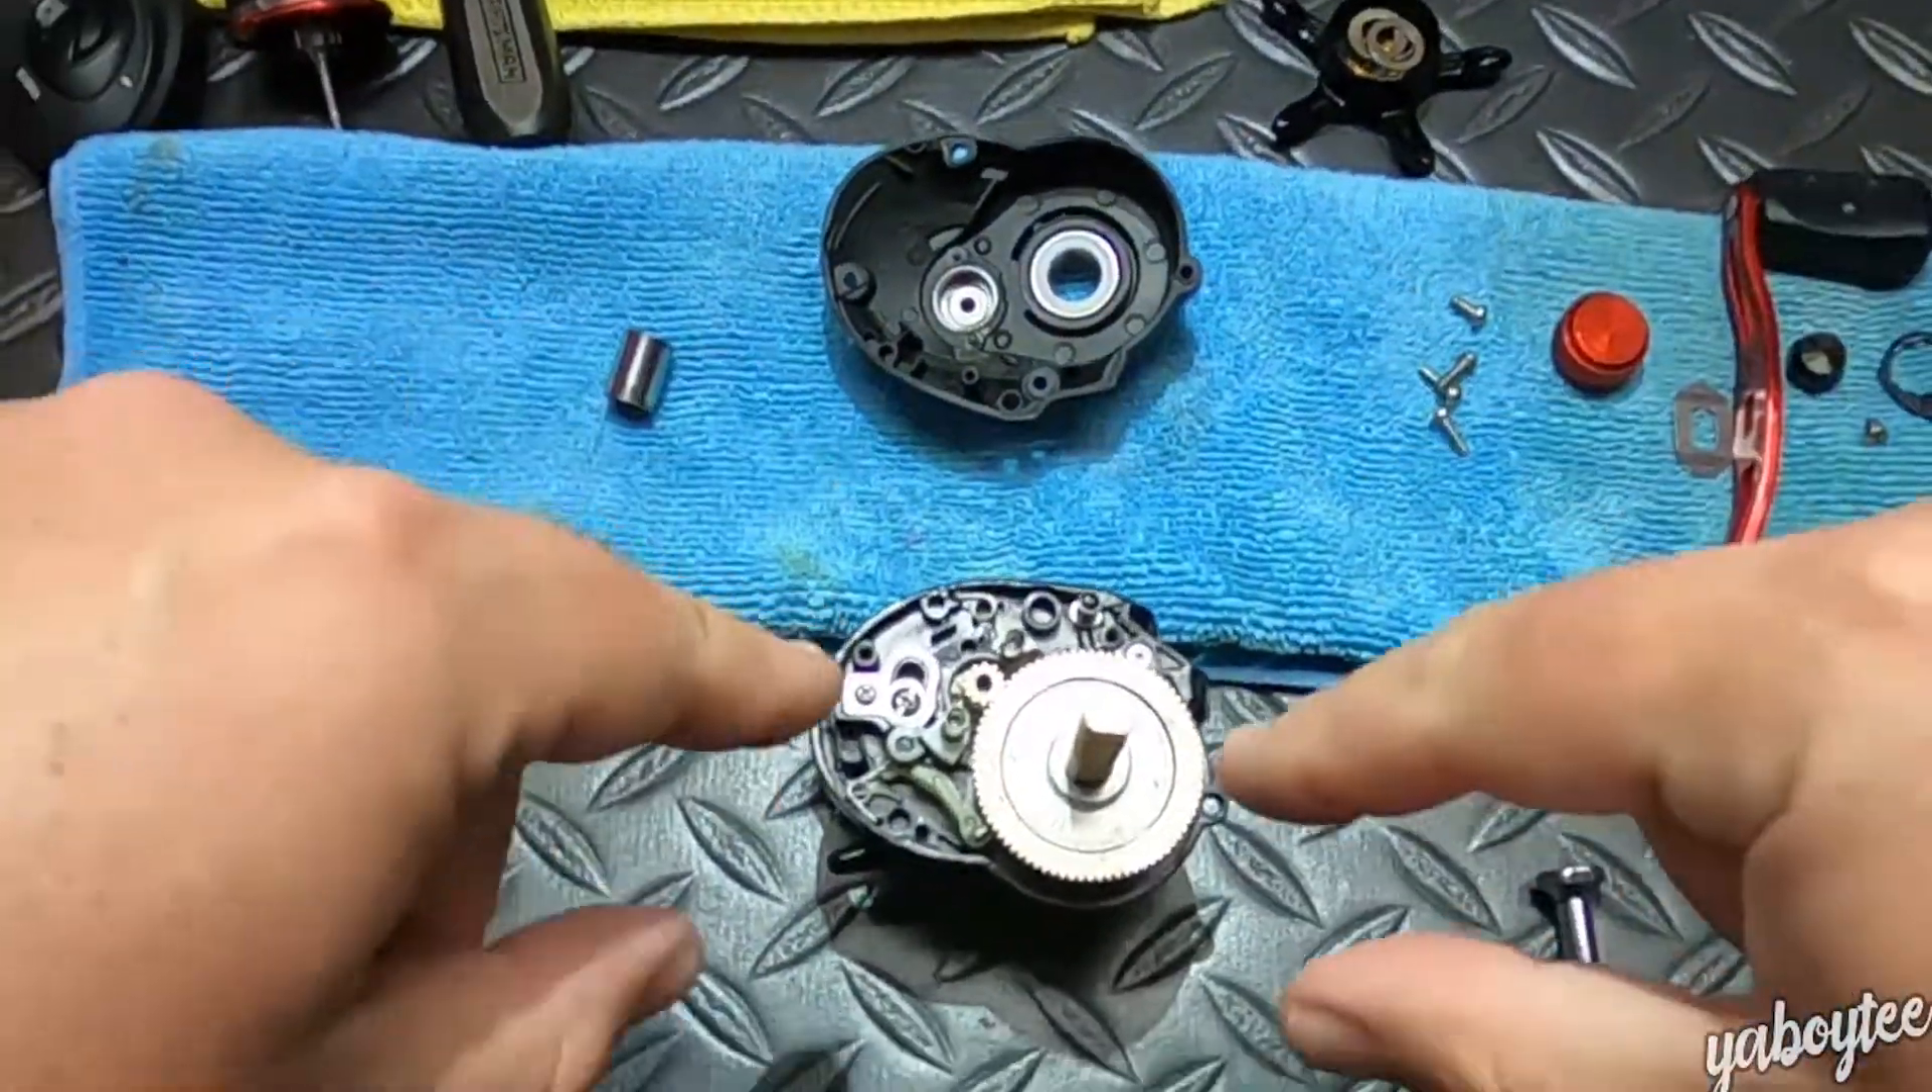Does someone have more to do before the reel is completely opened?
No.